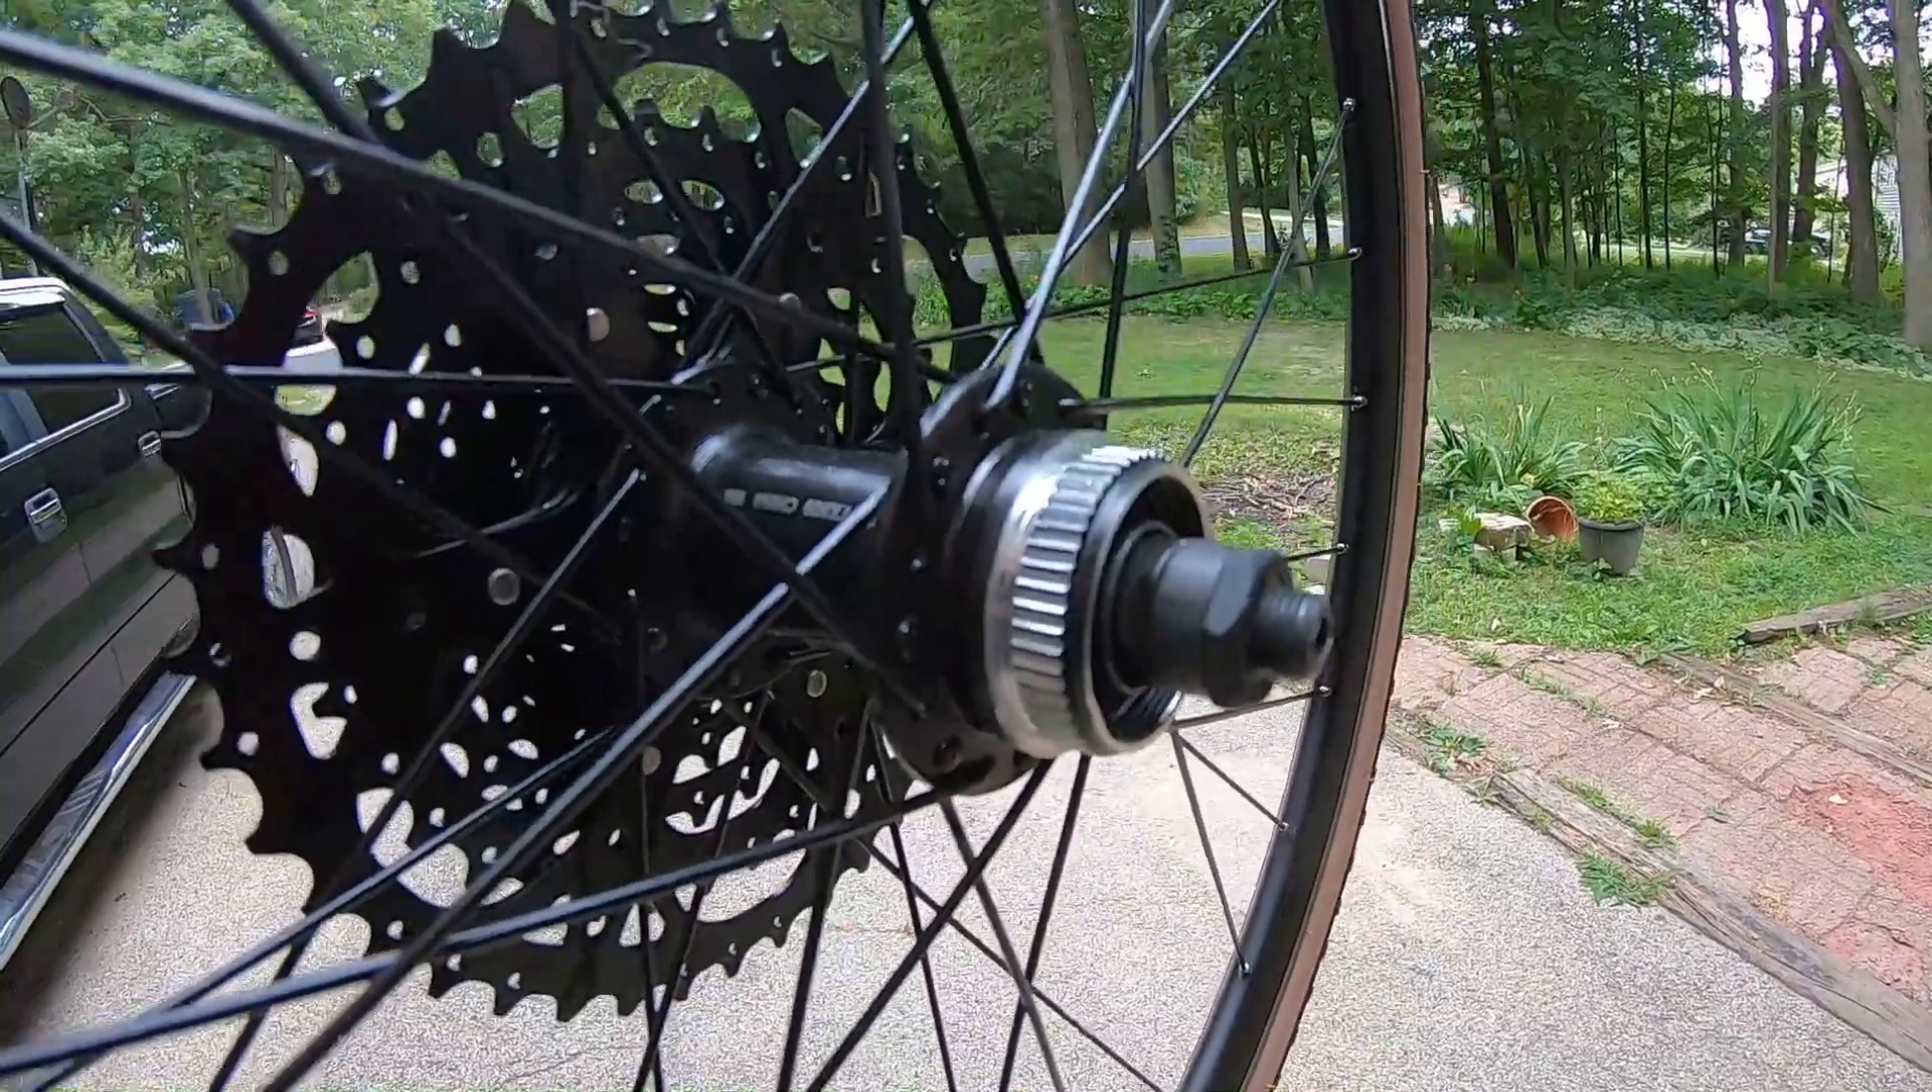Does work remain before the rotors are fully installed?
Yes.